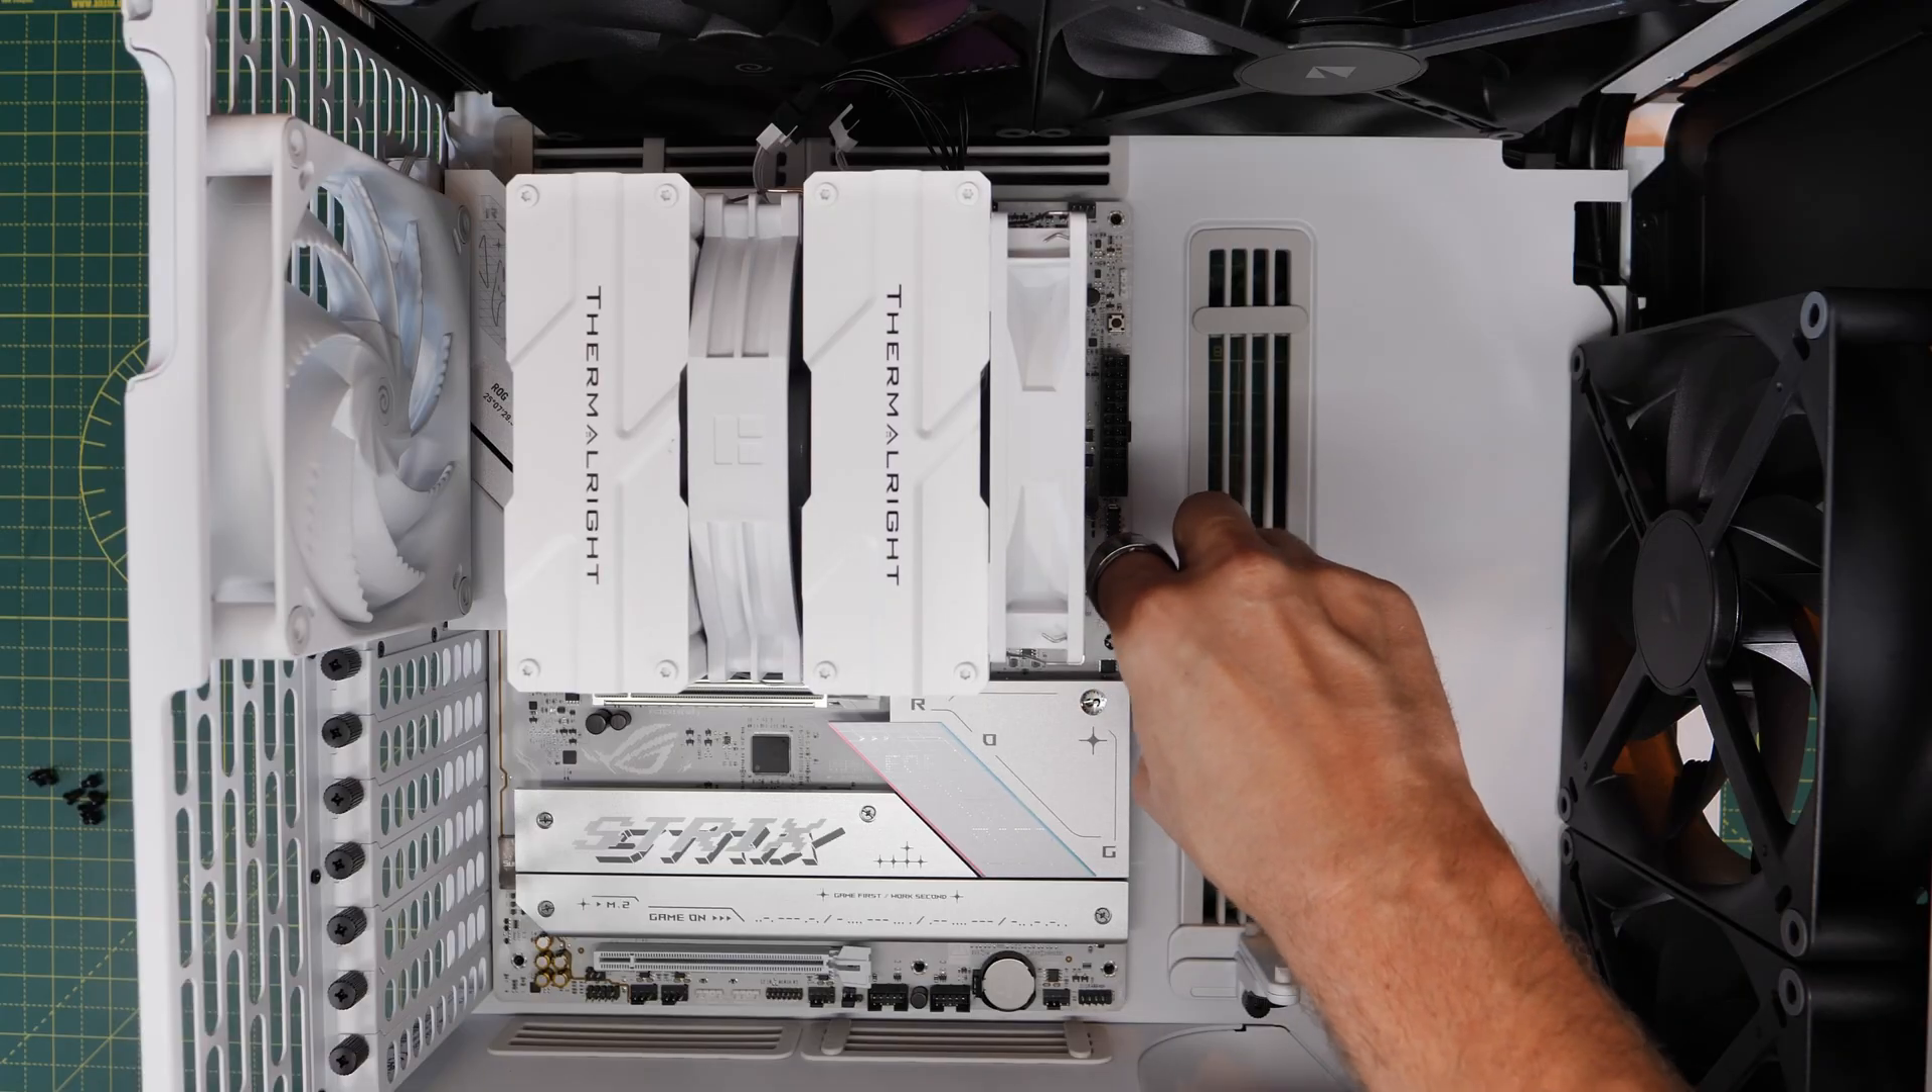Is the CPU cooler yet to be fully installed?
No.